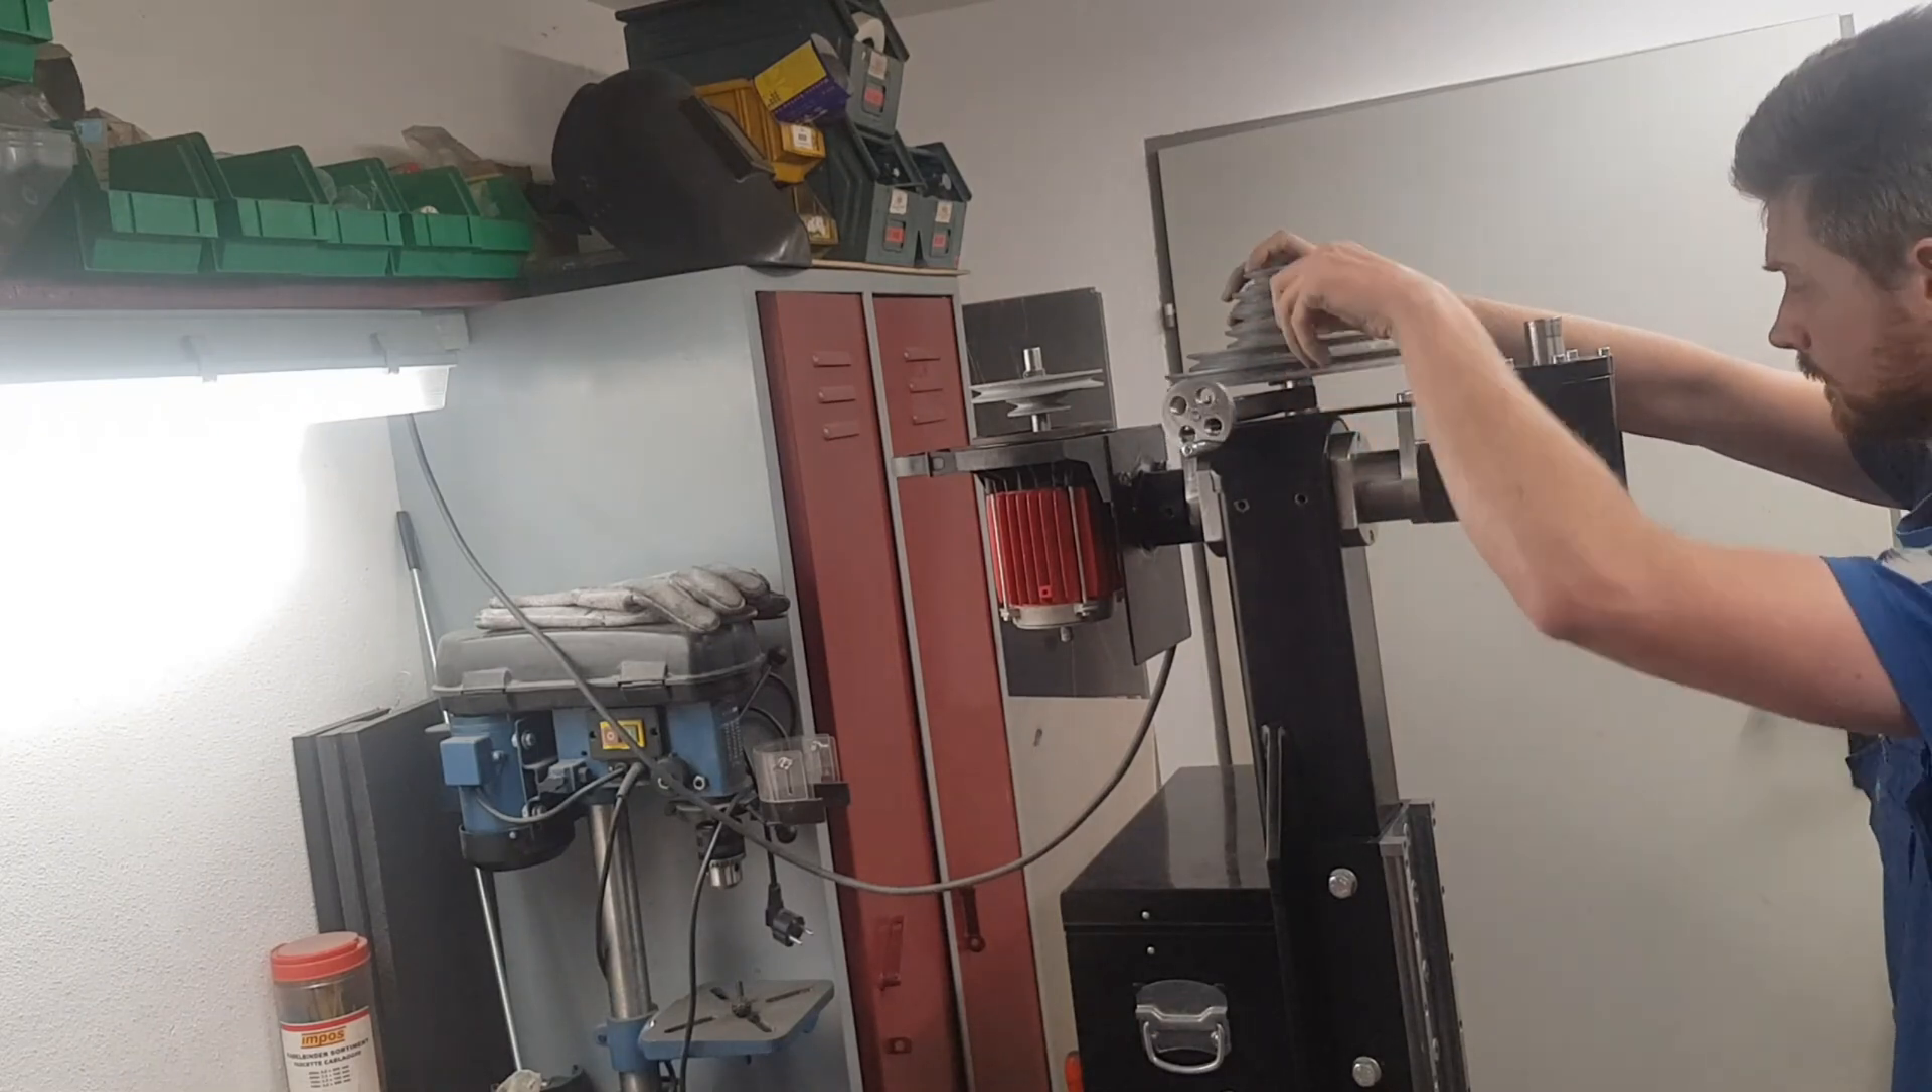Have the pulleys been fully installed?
No.